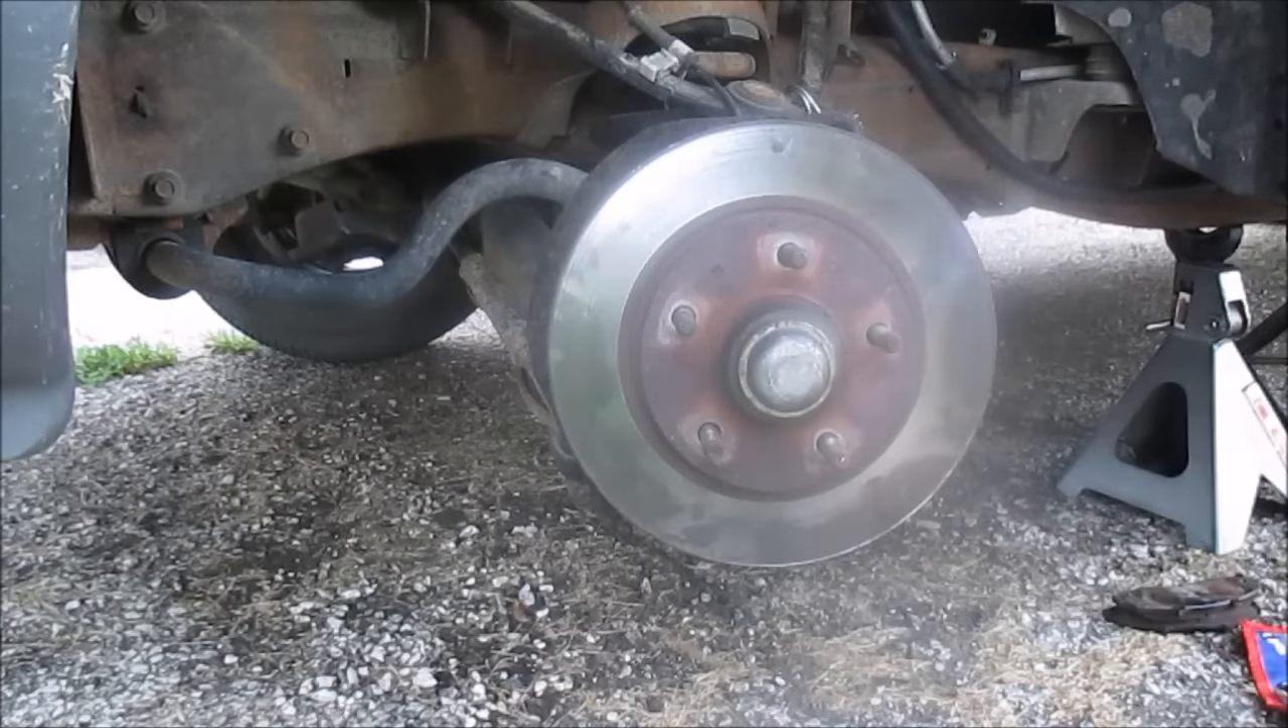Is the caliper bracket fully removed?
Yes.